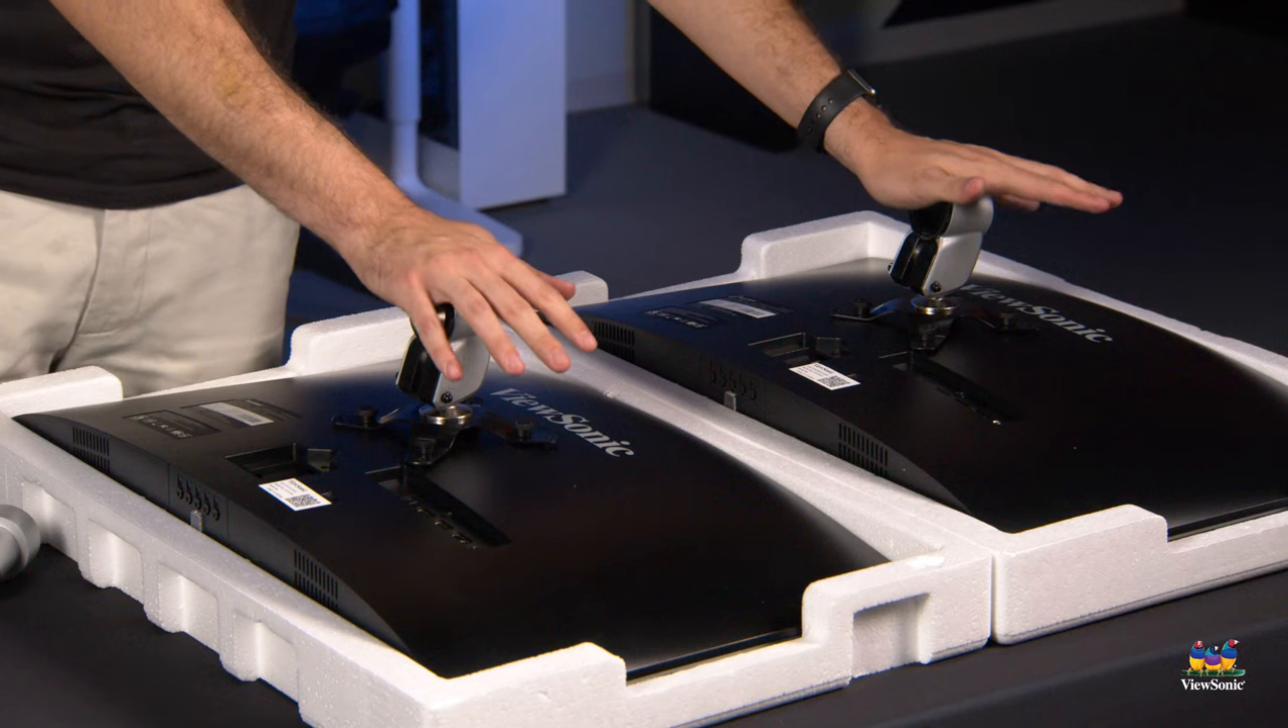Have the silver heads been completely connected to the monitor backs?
Yes.